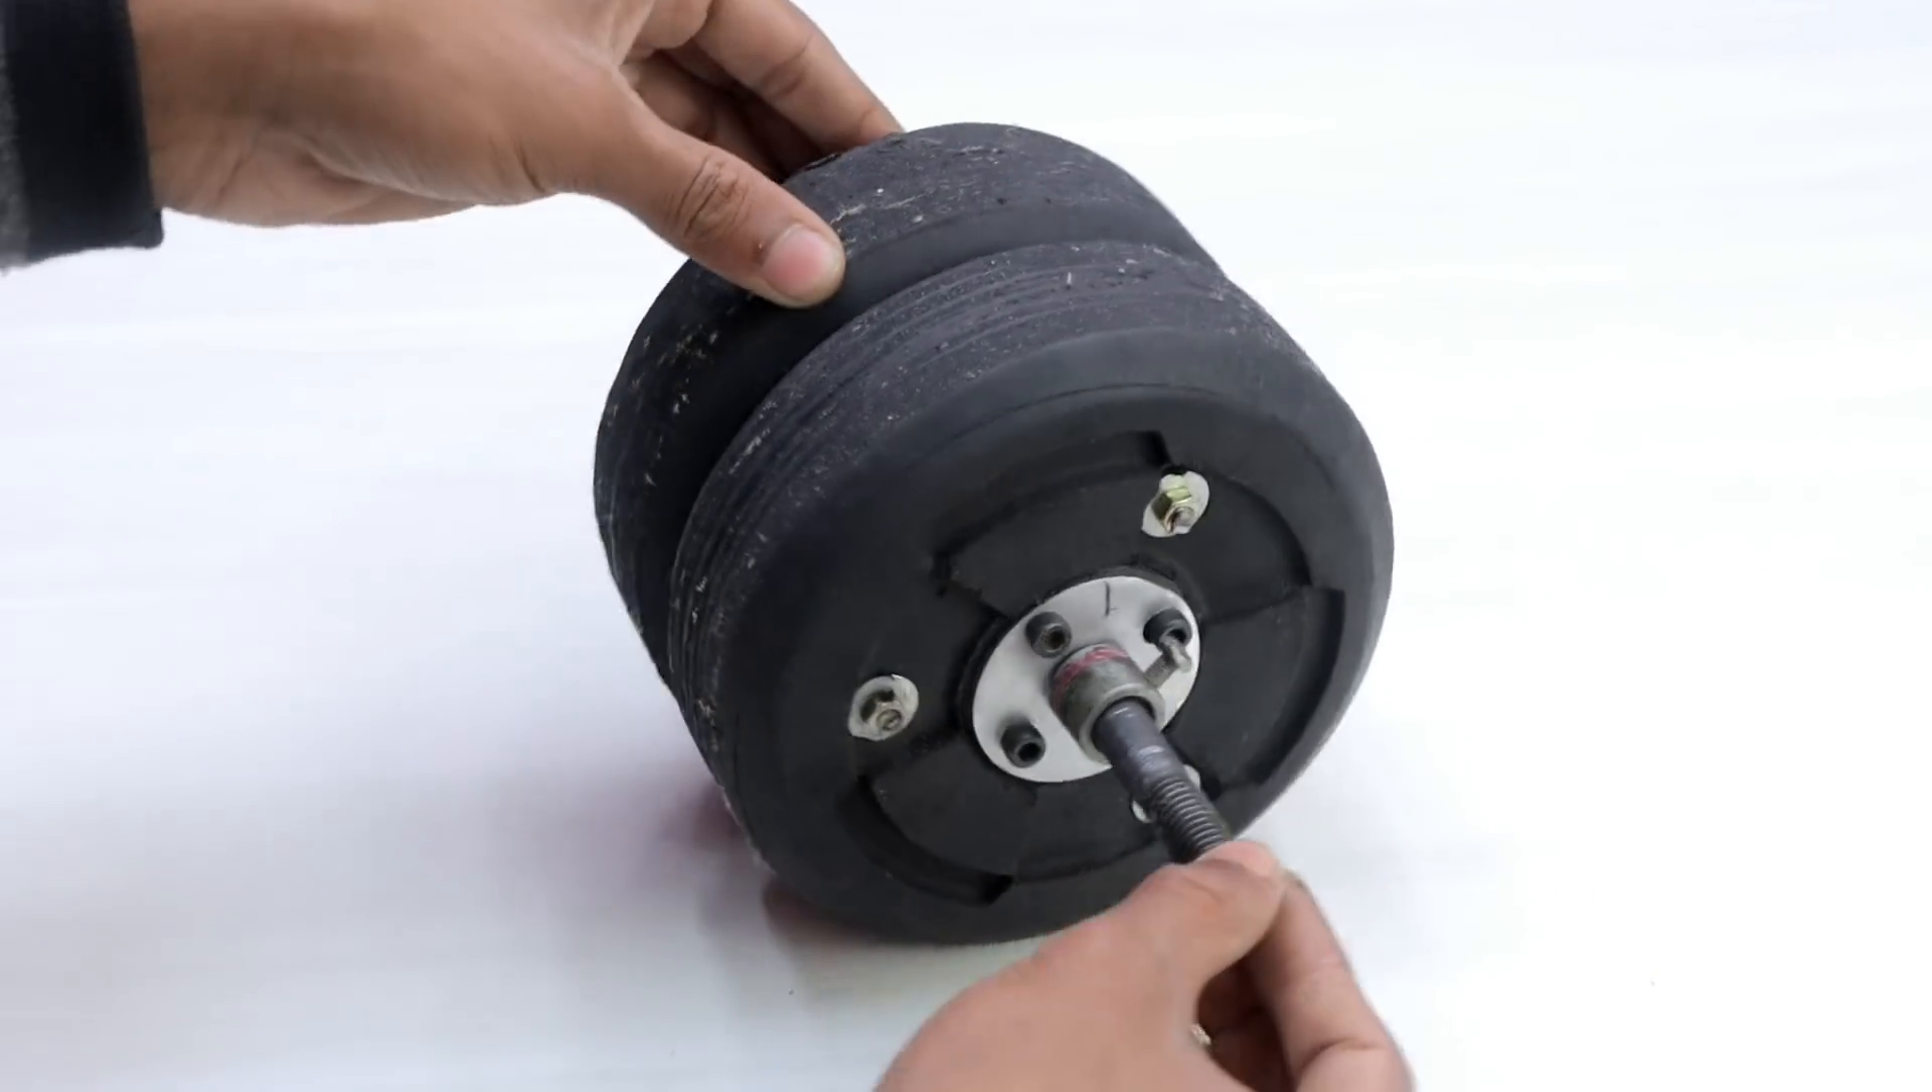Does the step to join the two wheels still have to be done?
No.